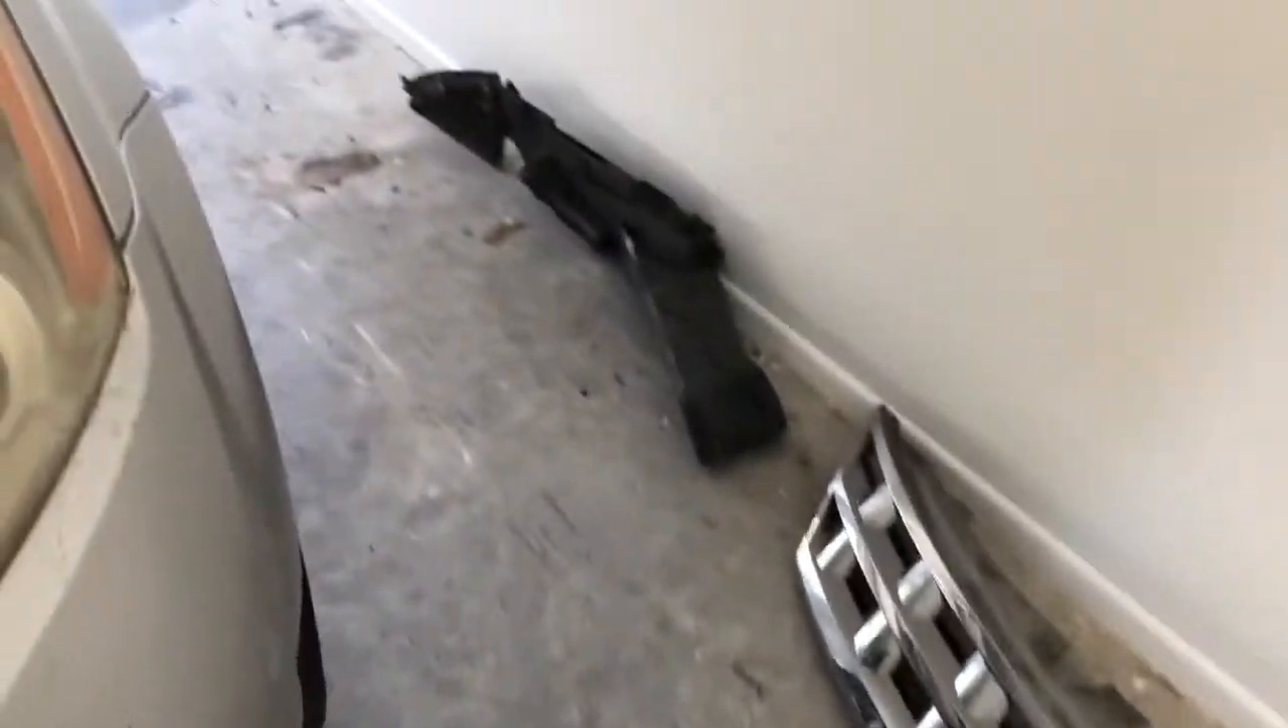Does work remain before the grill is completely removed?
No.